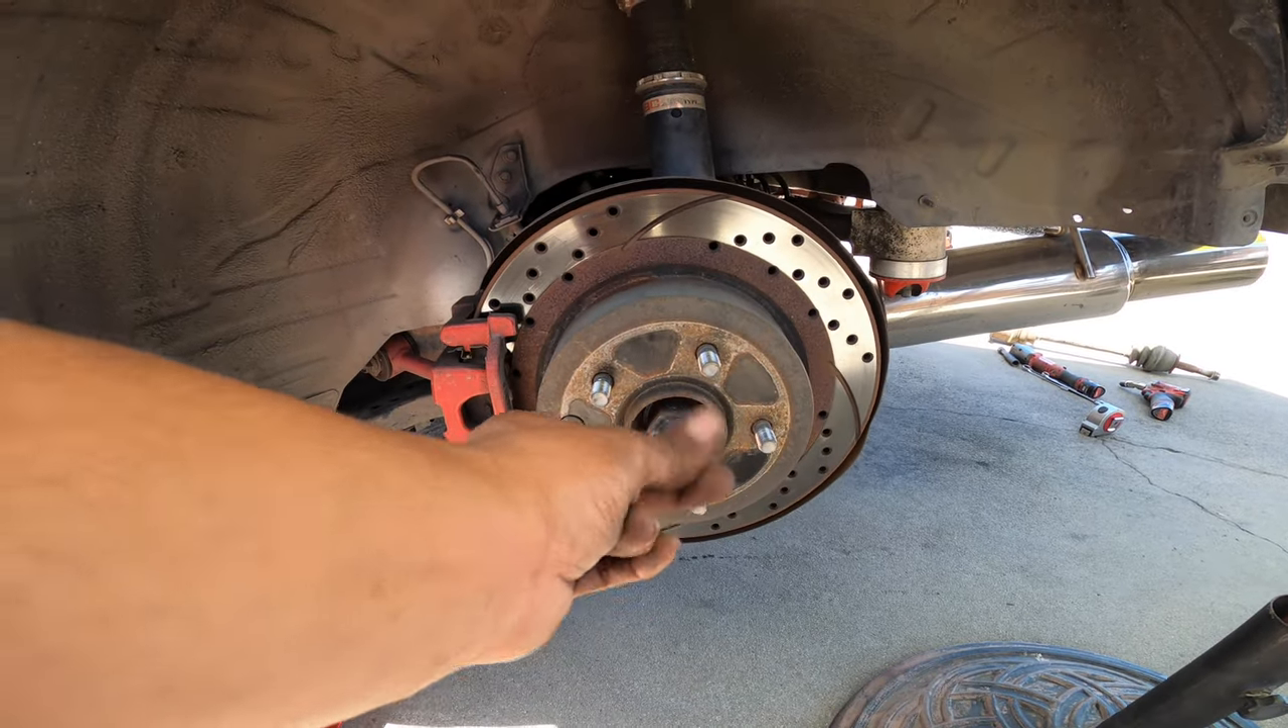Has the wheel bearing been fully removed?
No.